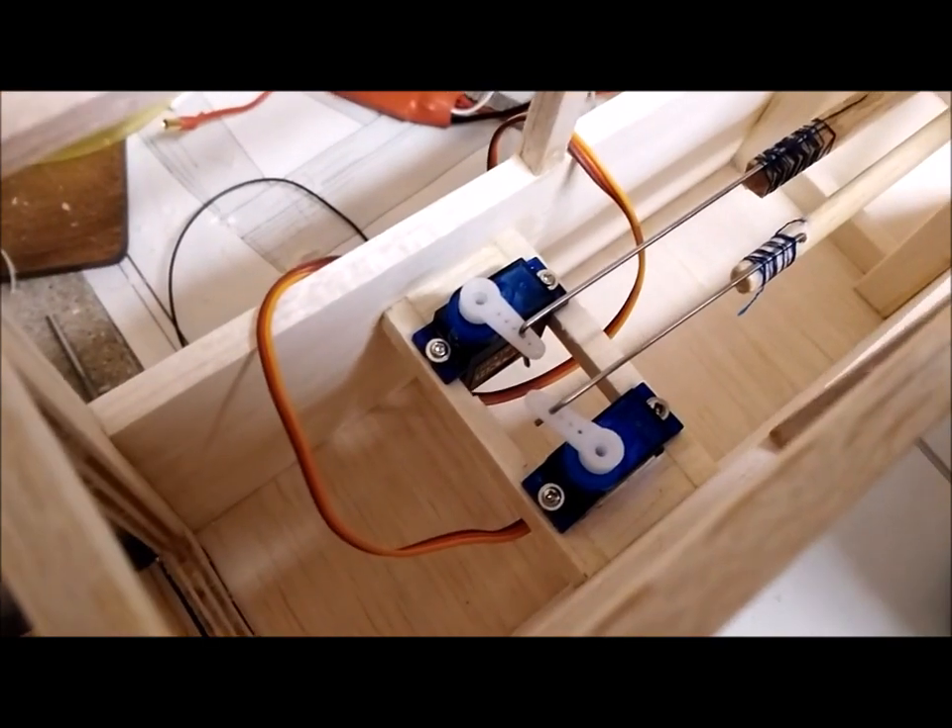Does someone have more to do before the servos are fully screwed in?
No.